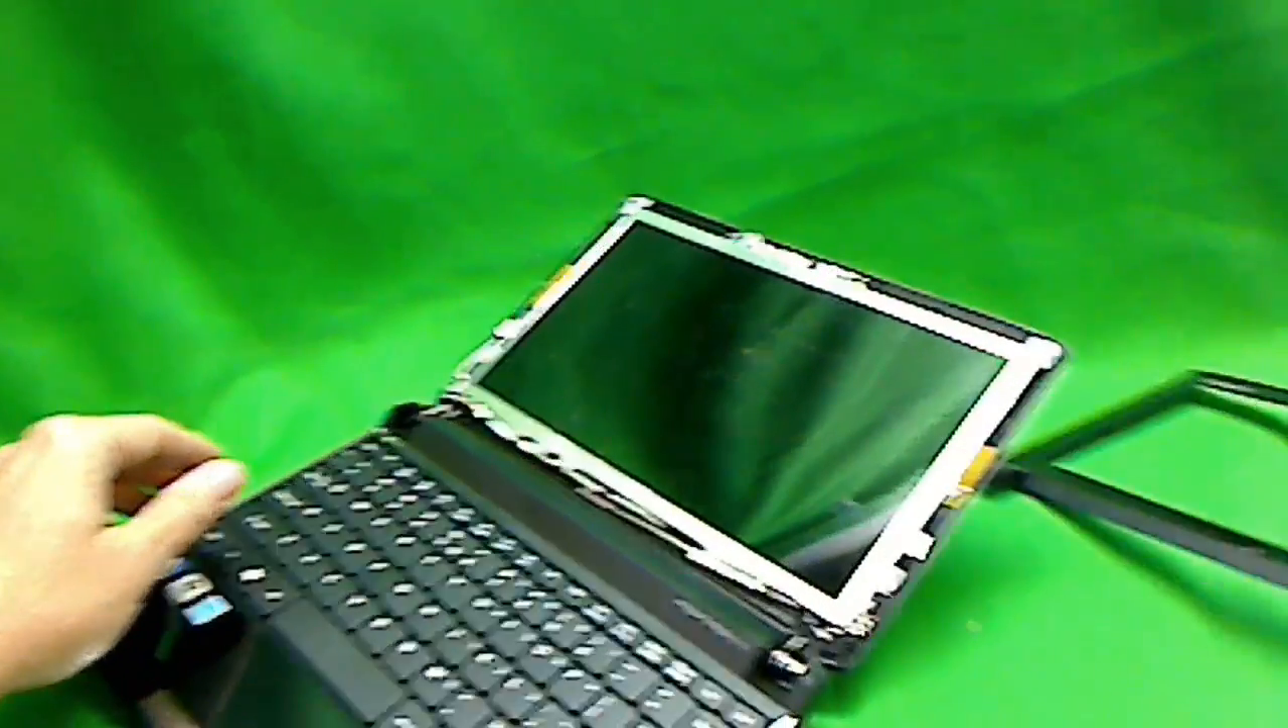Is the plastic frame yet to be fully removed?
No.